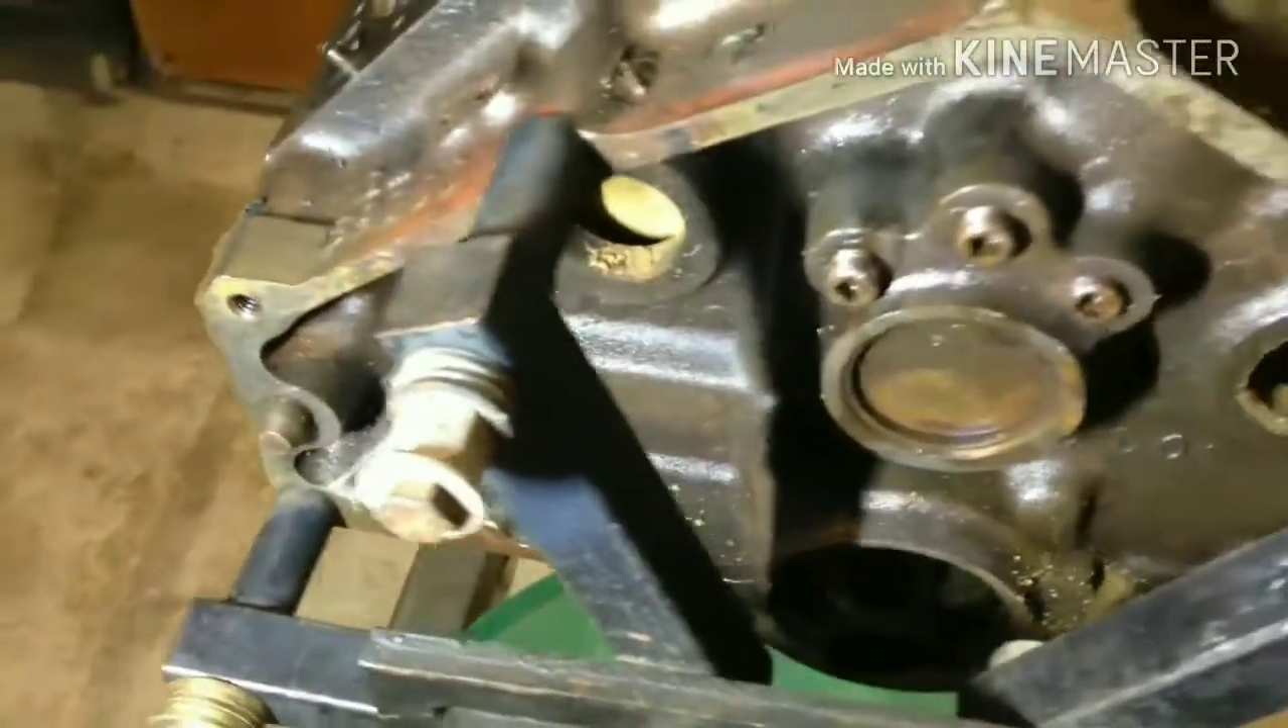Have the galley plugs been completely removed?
No.